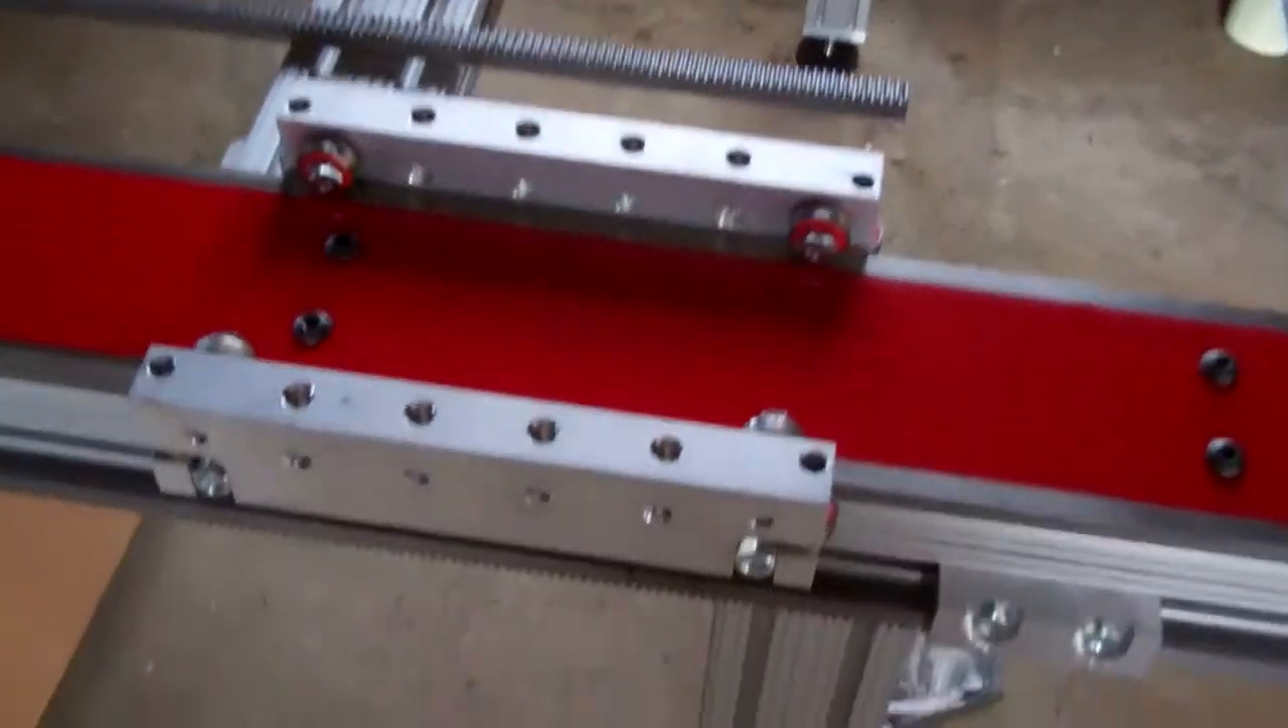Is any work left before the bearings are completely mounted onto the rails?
No.